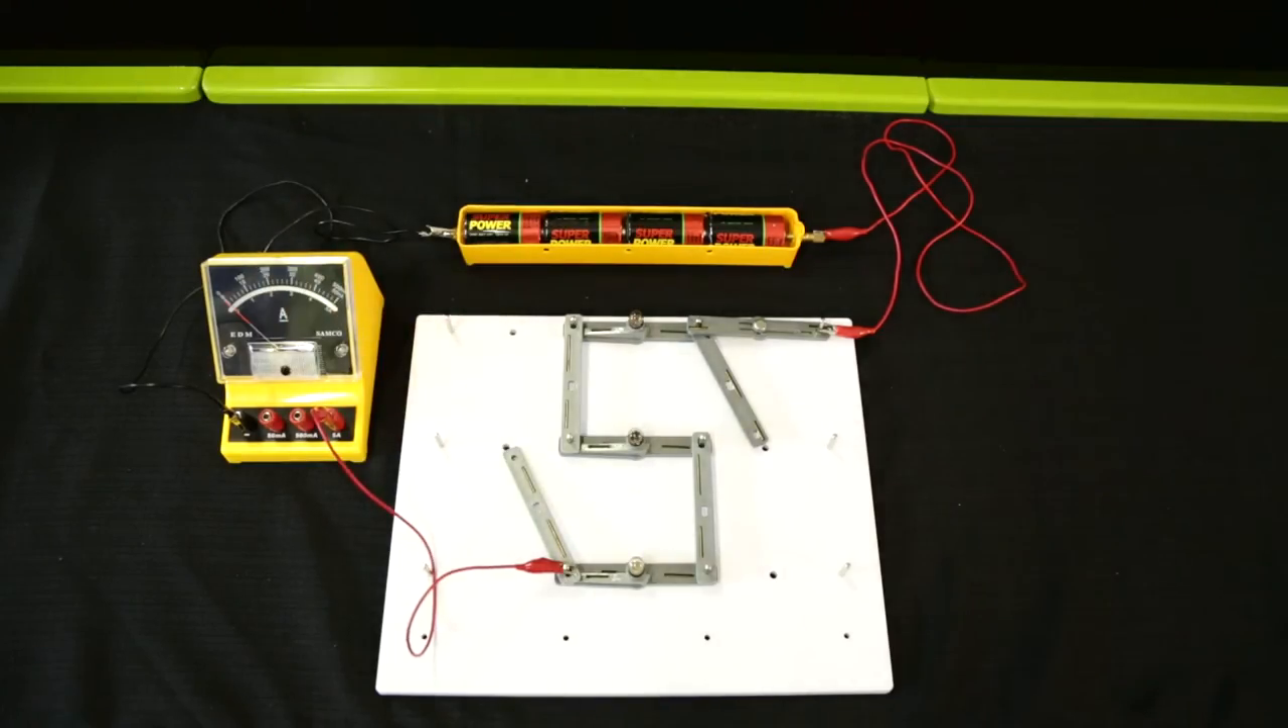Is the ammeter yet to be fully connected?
No.